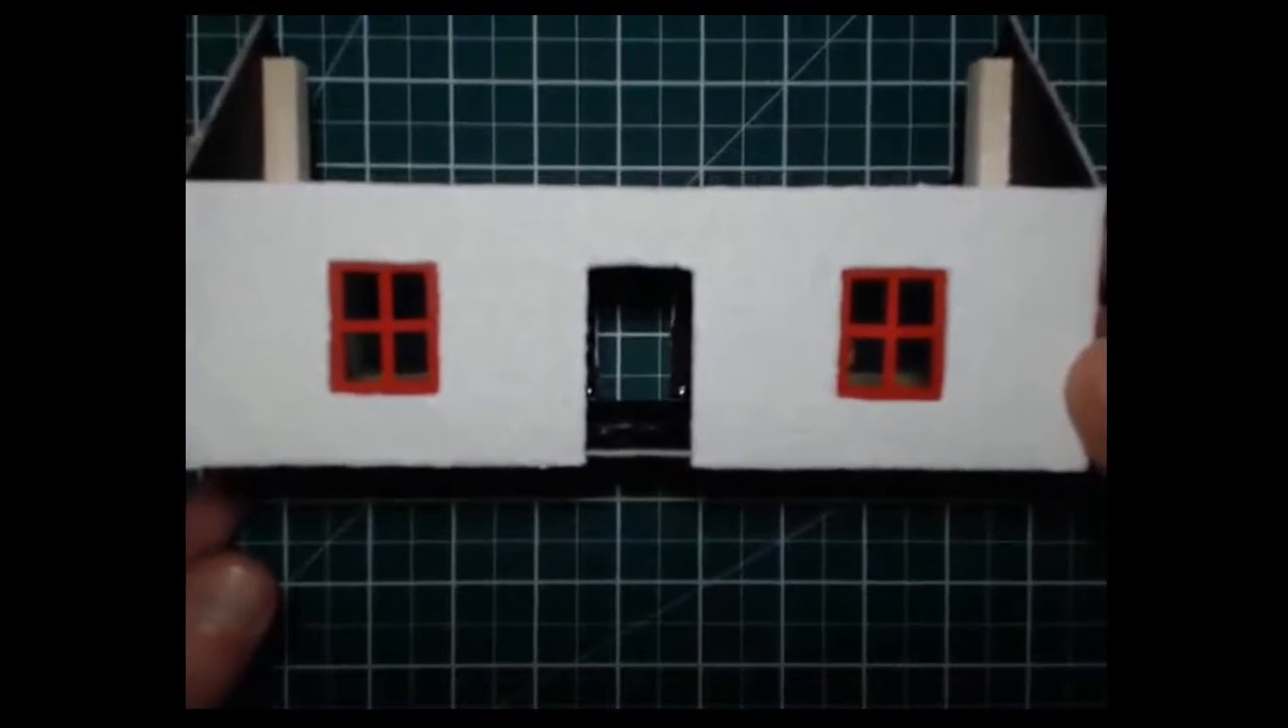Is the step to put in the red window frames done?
Yes.